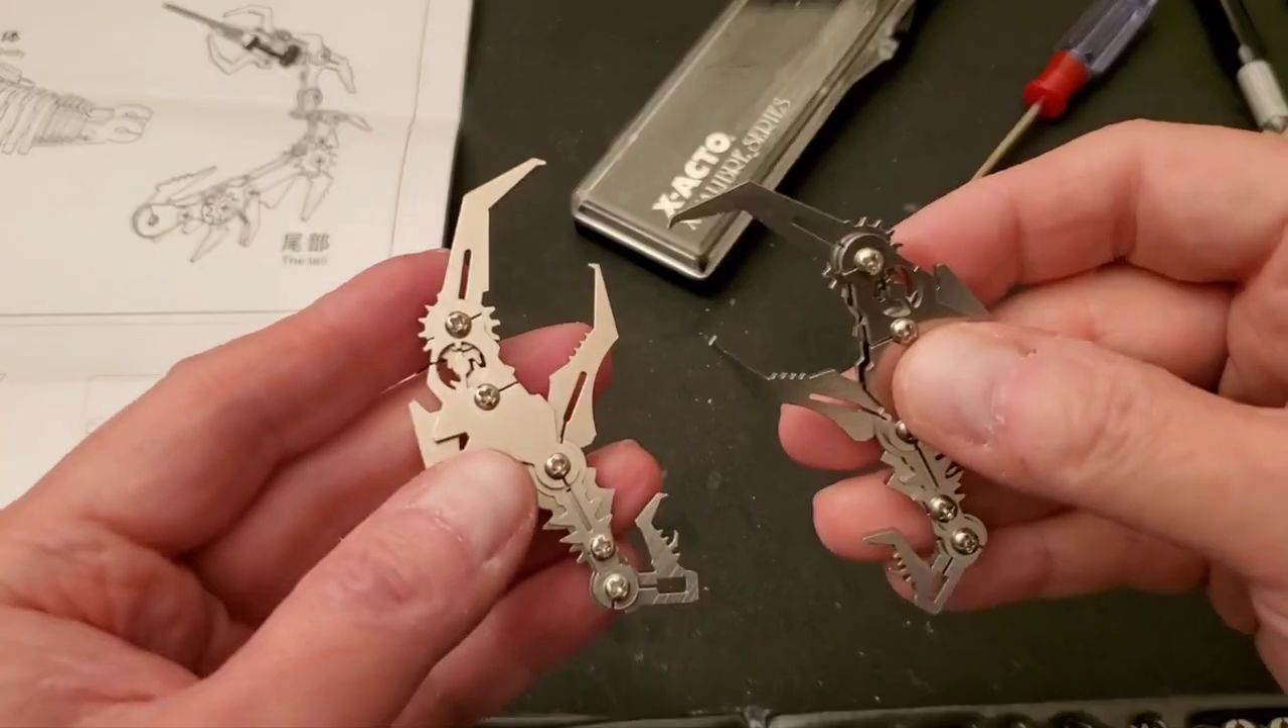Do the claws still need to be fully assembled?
No.